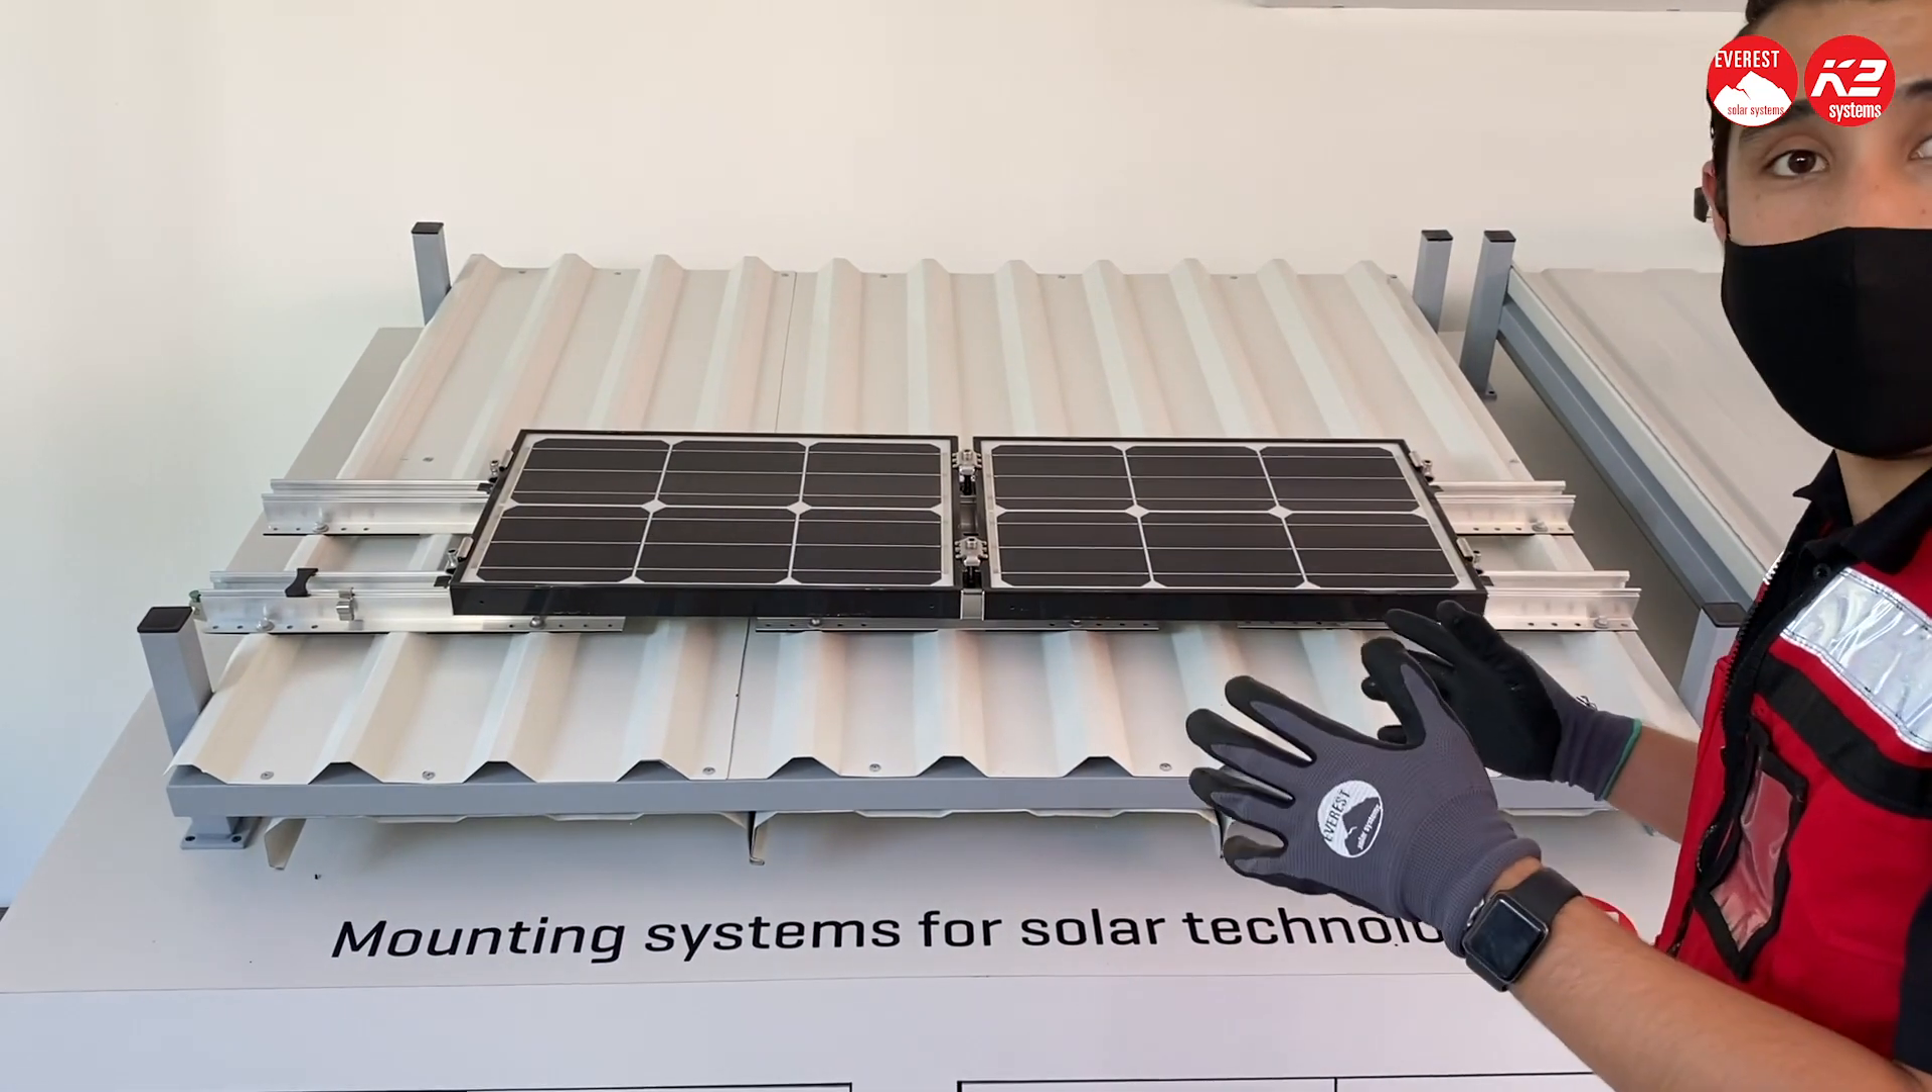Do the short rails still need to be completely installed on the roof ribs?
No.